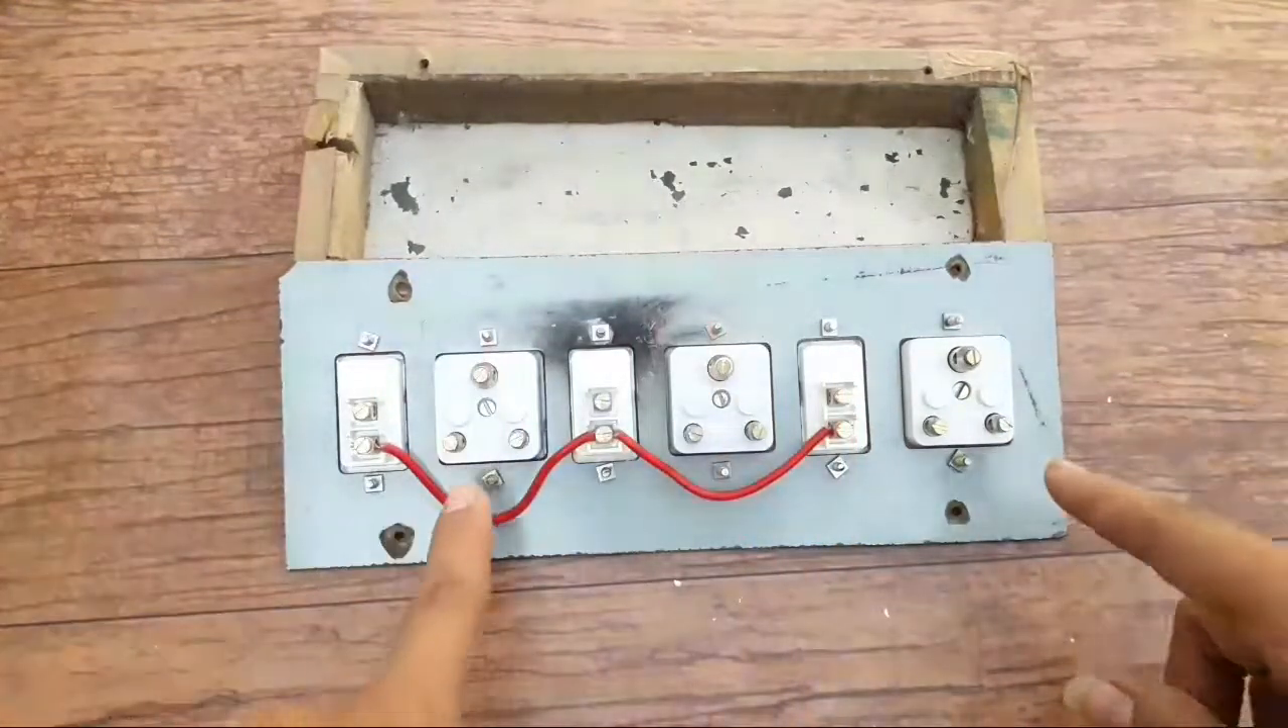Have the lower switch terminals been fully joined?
Yes.